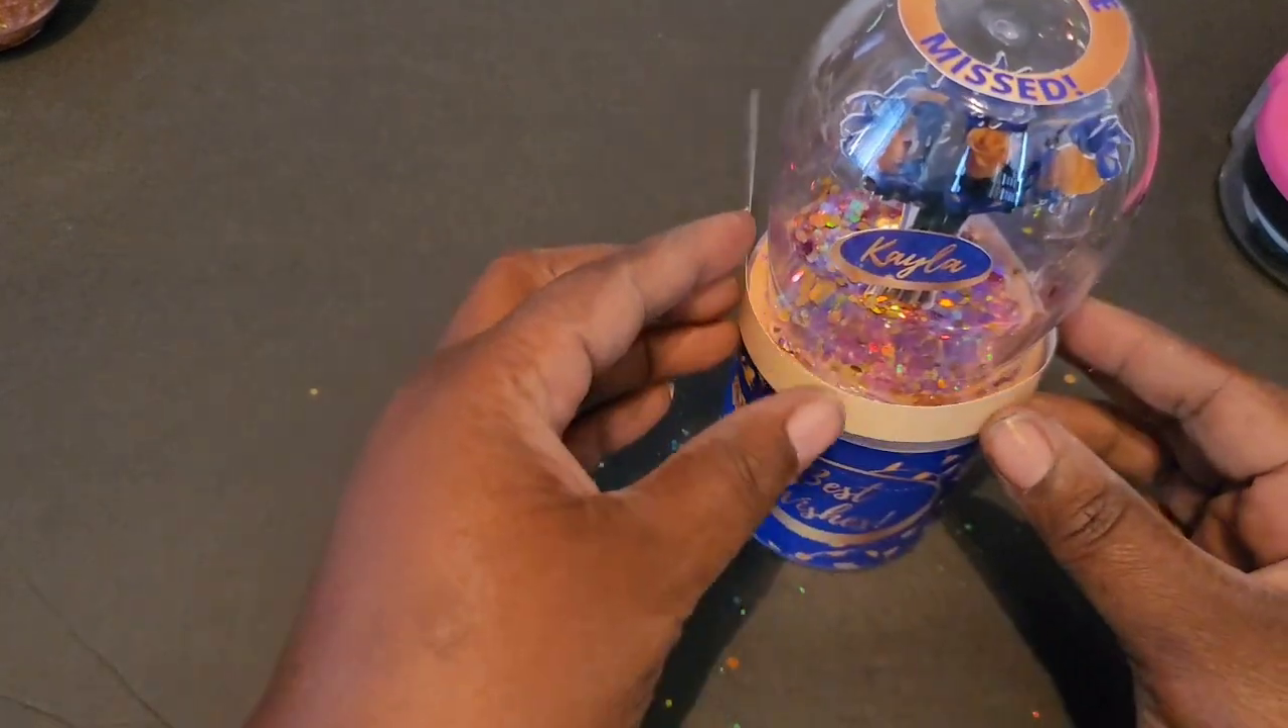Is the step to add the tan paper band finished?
No.